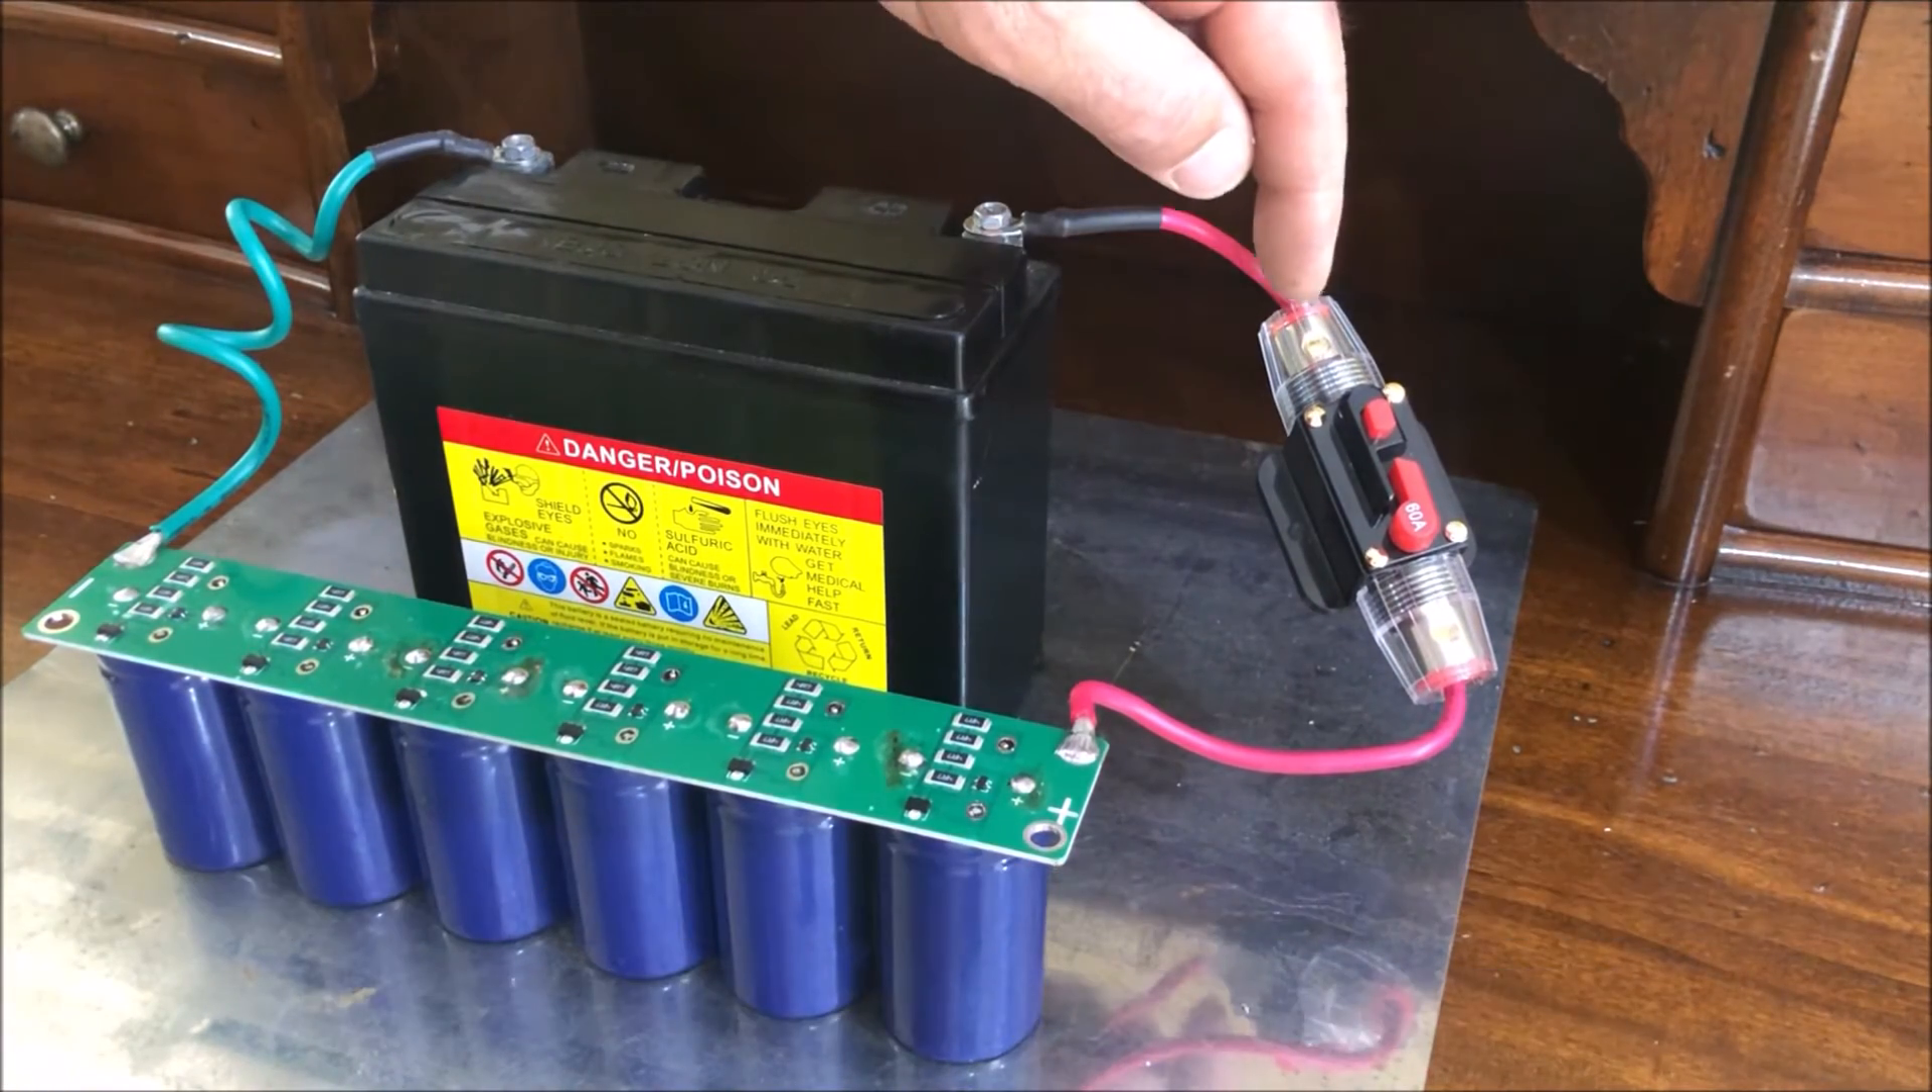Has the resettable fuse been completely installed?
Yes.